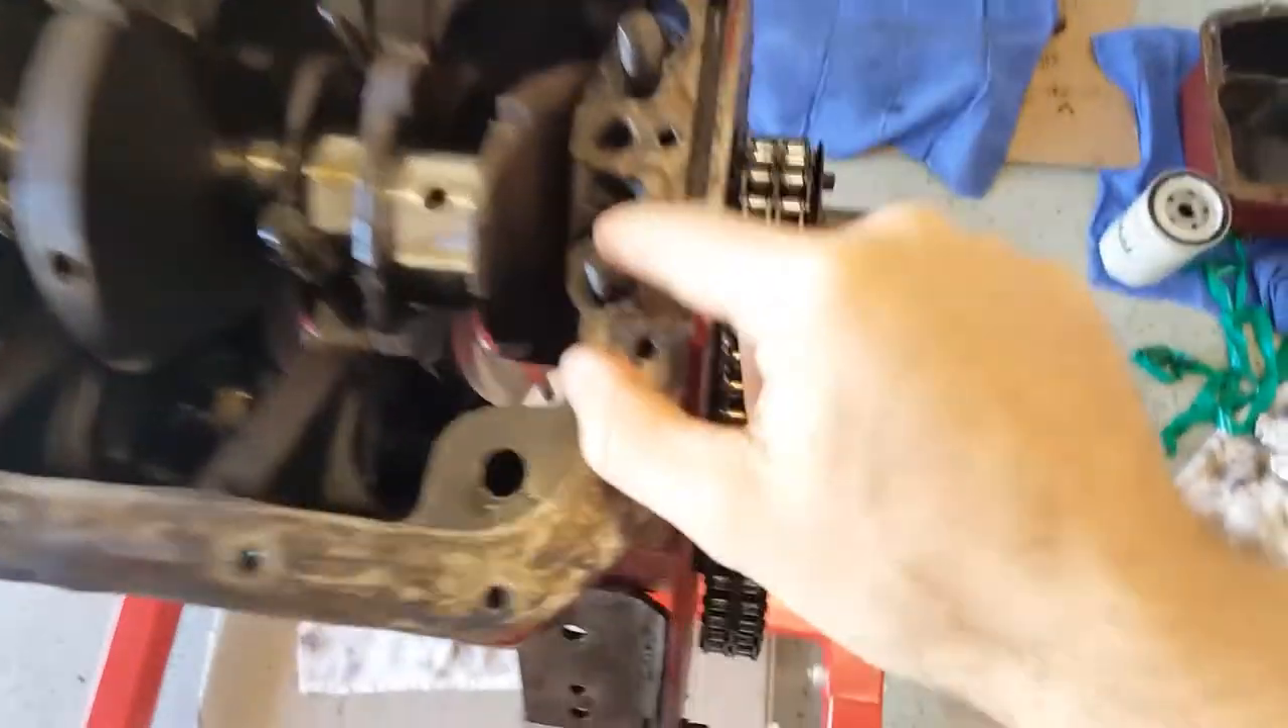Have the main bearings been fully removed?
No.